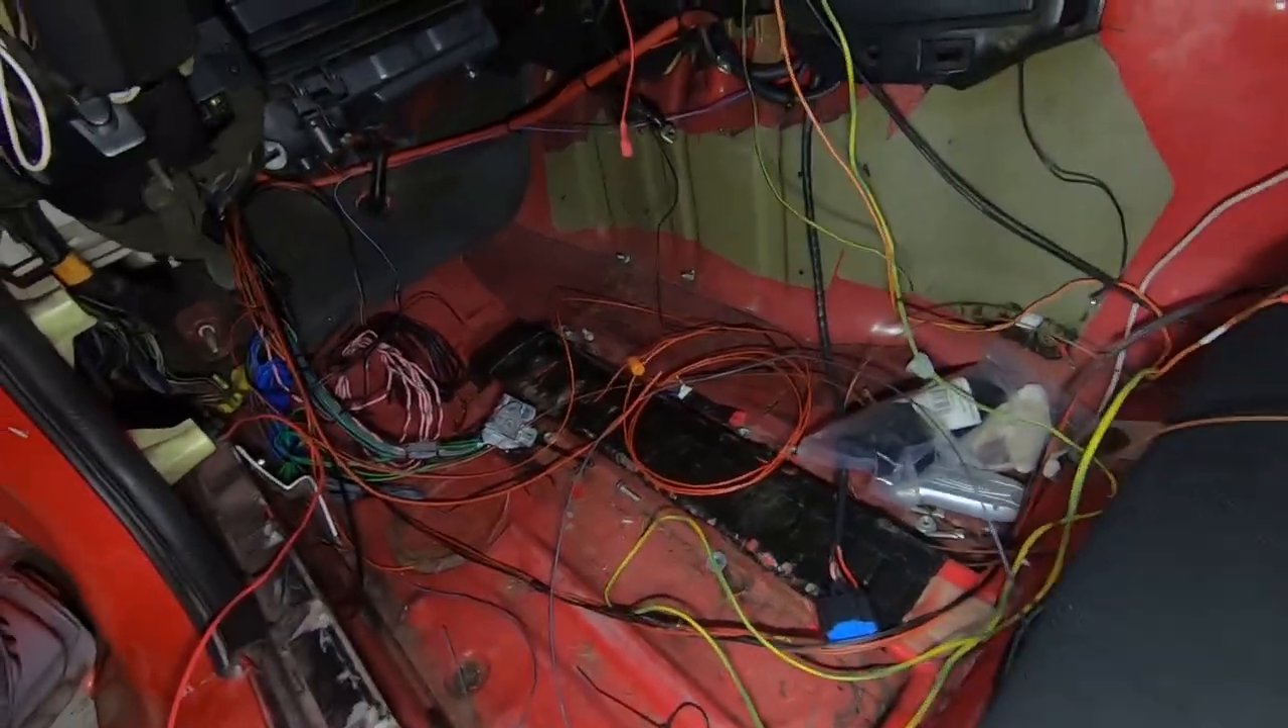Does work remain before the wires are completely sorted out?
Yes.